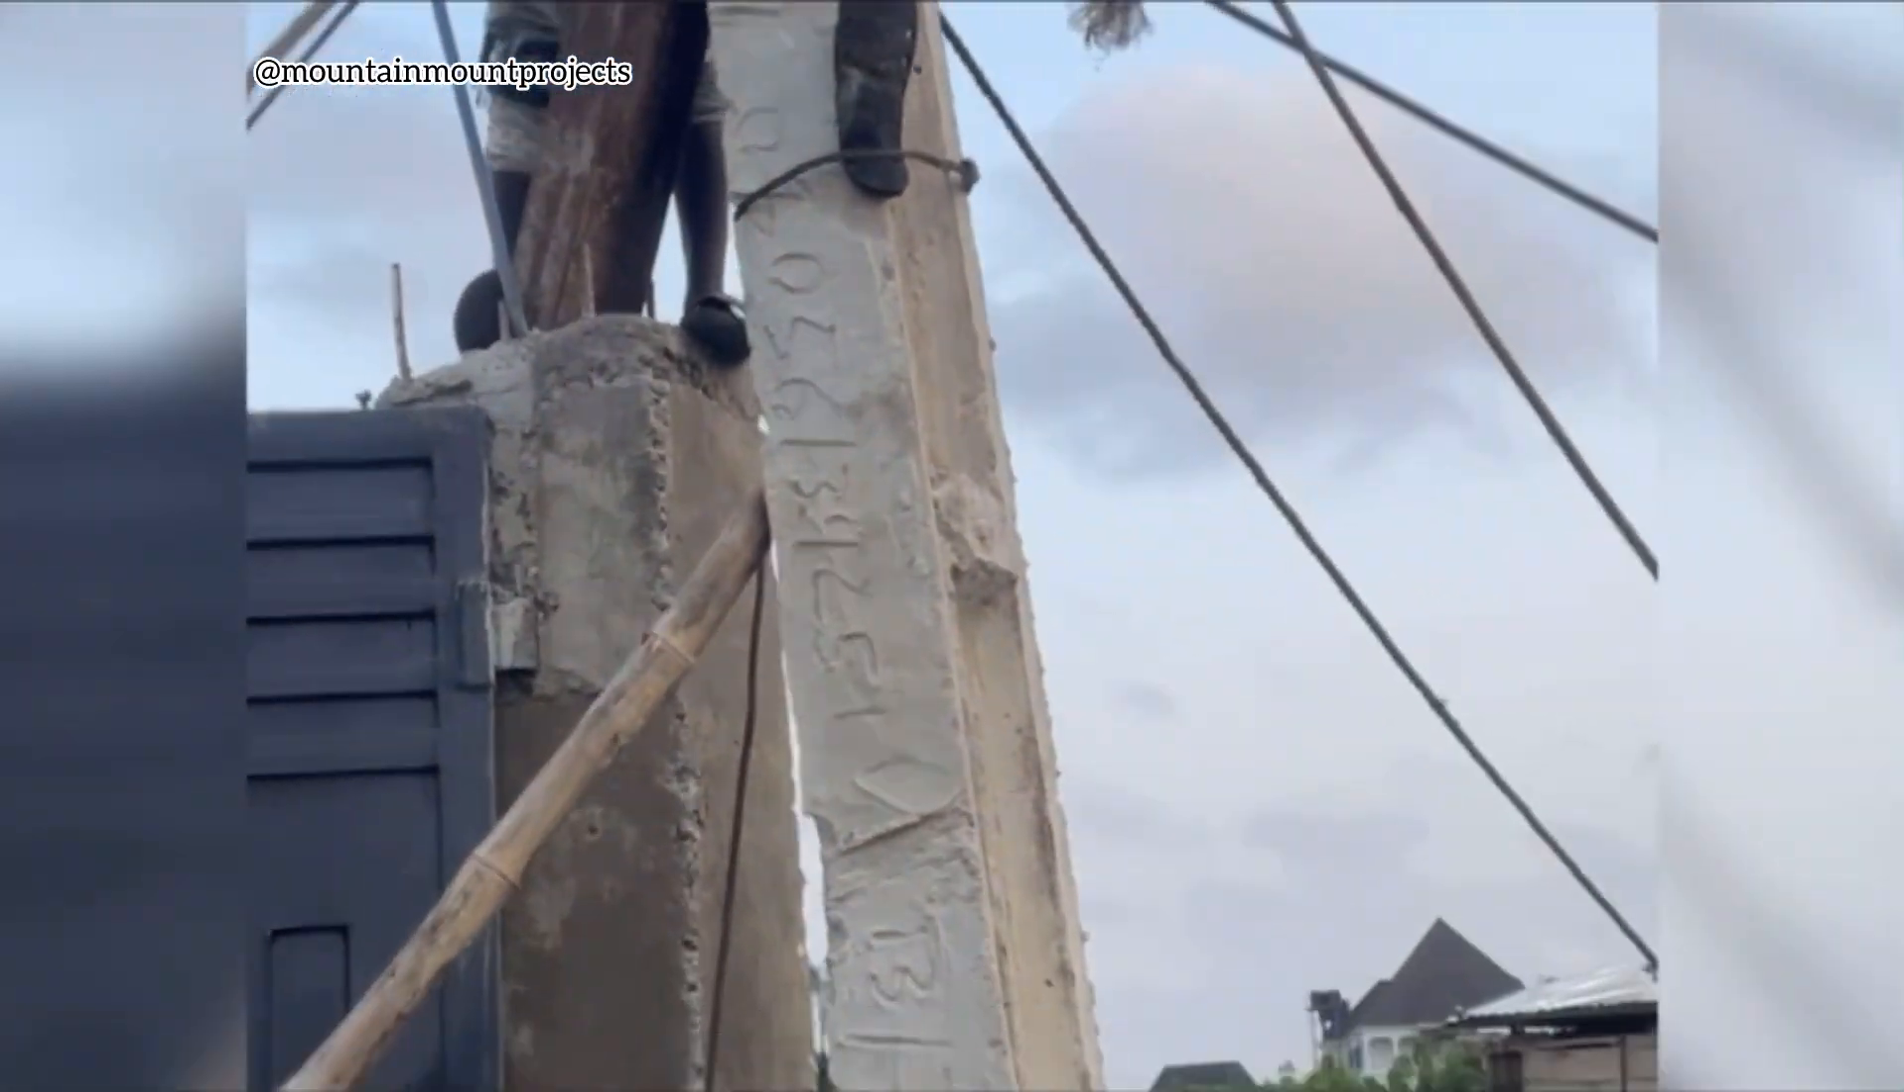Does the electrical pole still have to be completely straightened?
Yes.